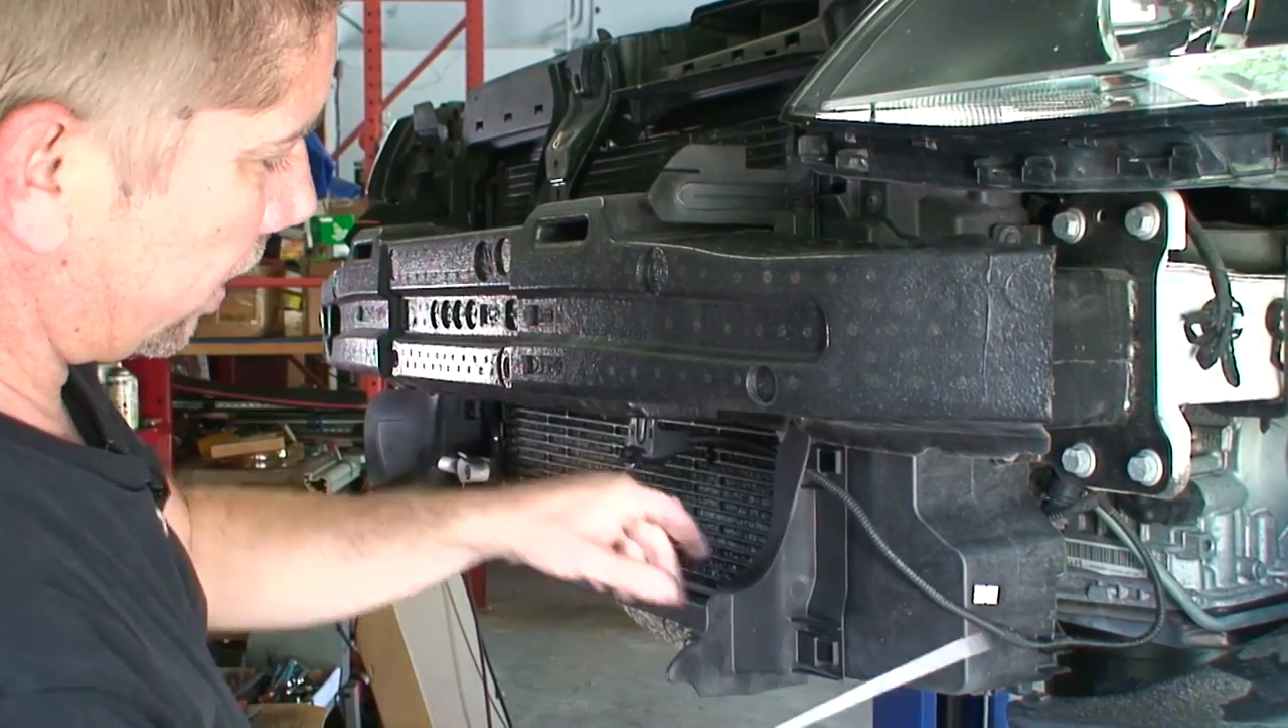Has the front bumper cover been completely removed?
Yes.